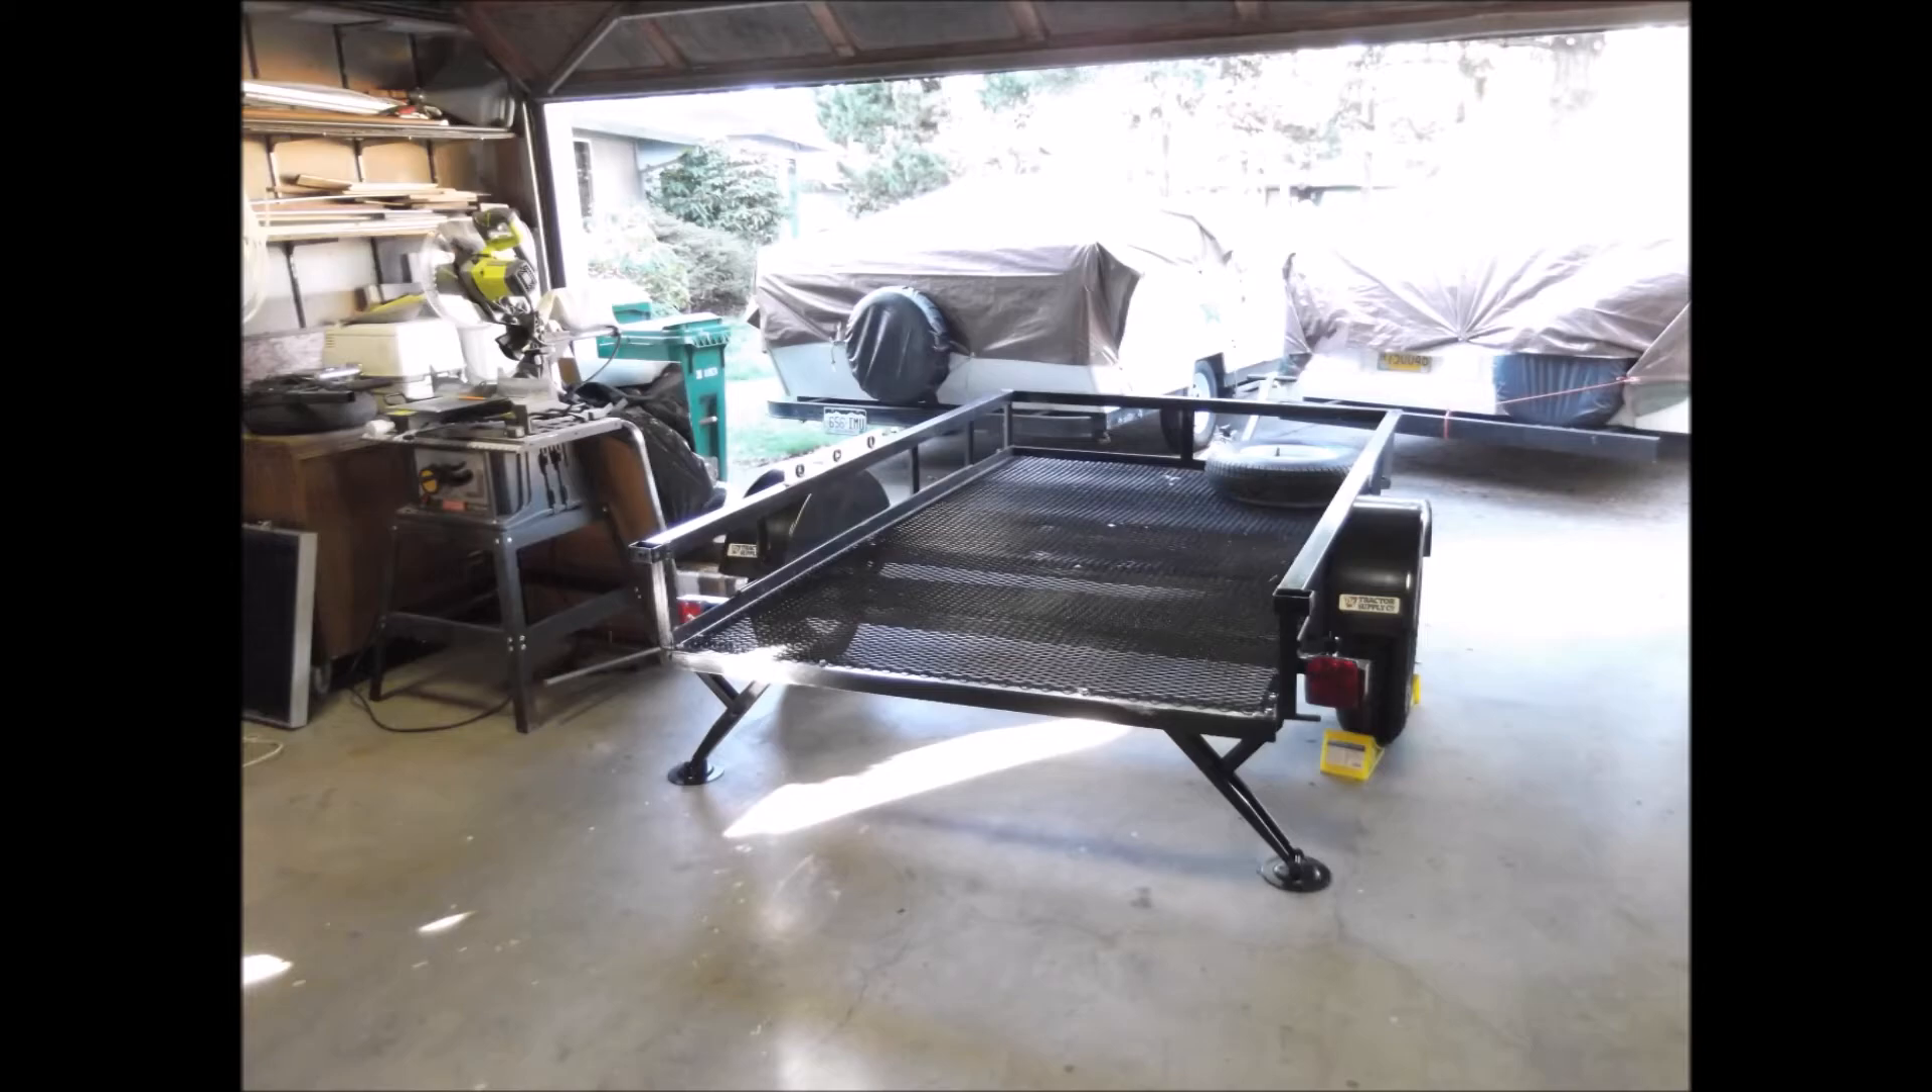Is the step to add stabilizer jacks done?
Yes.